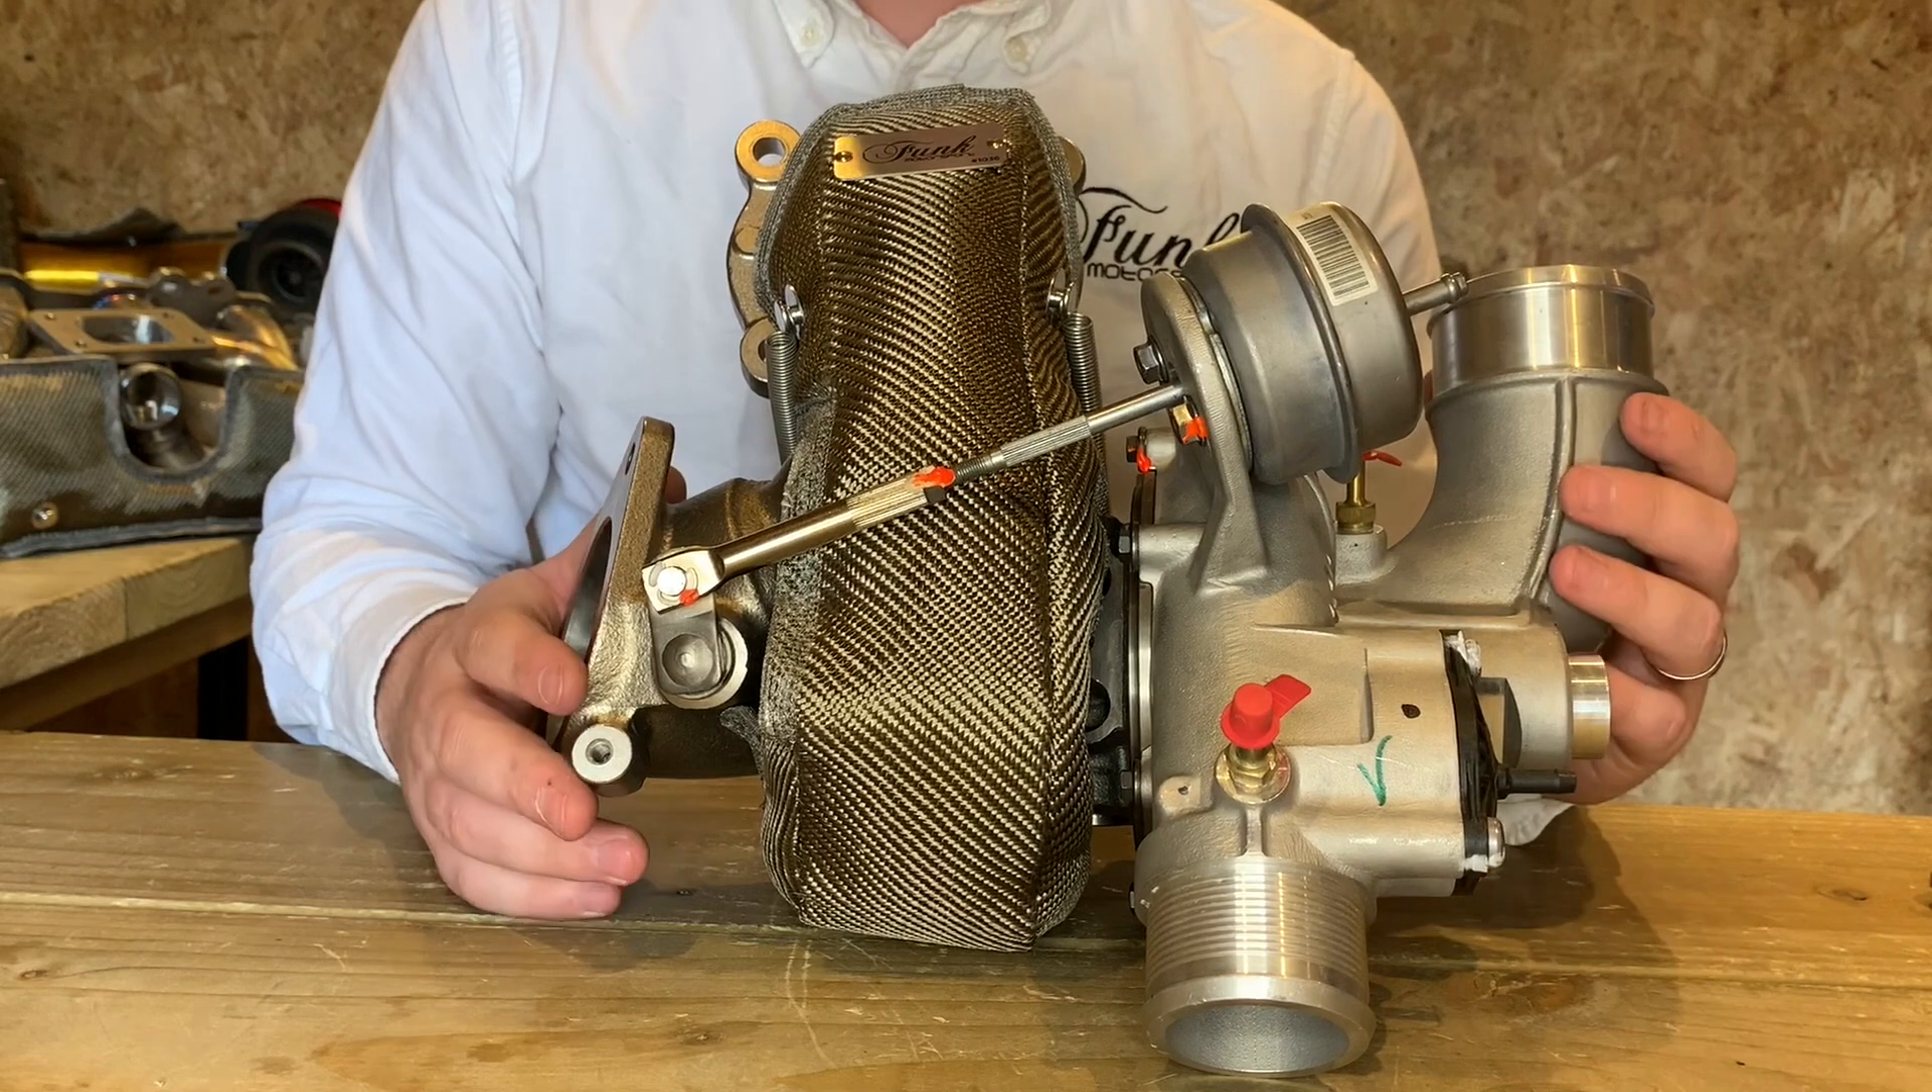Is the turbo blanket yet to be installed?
No.